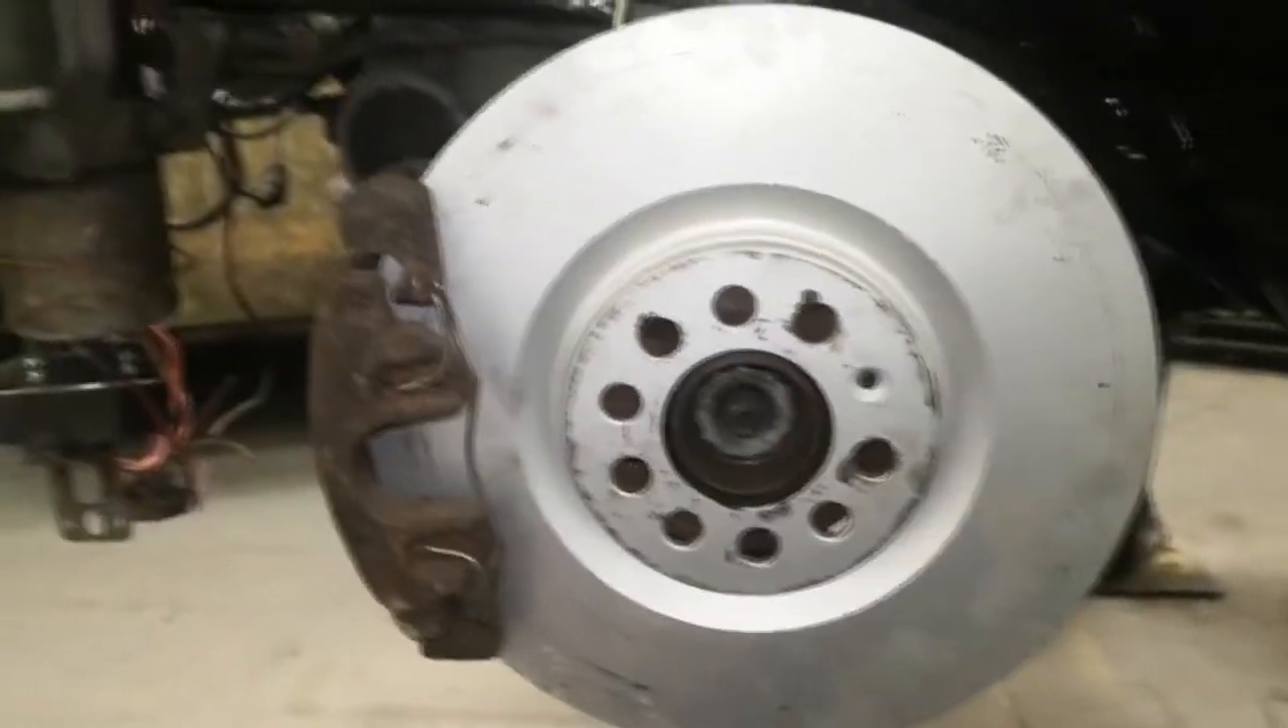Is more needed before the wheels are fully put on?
Yes.